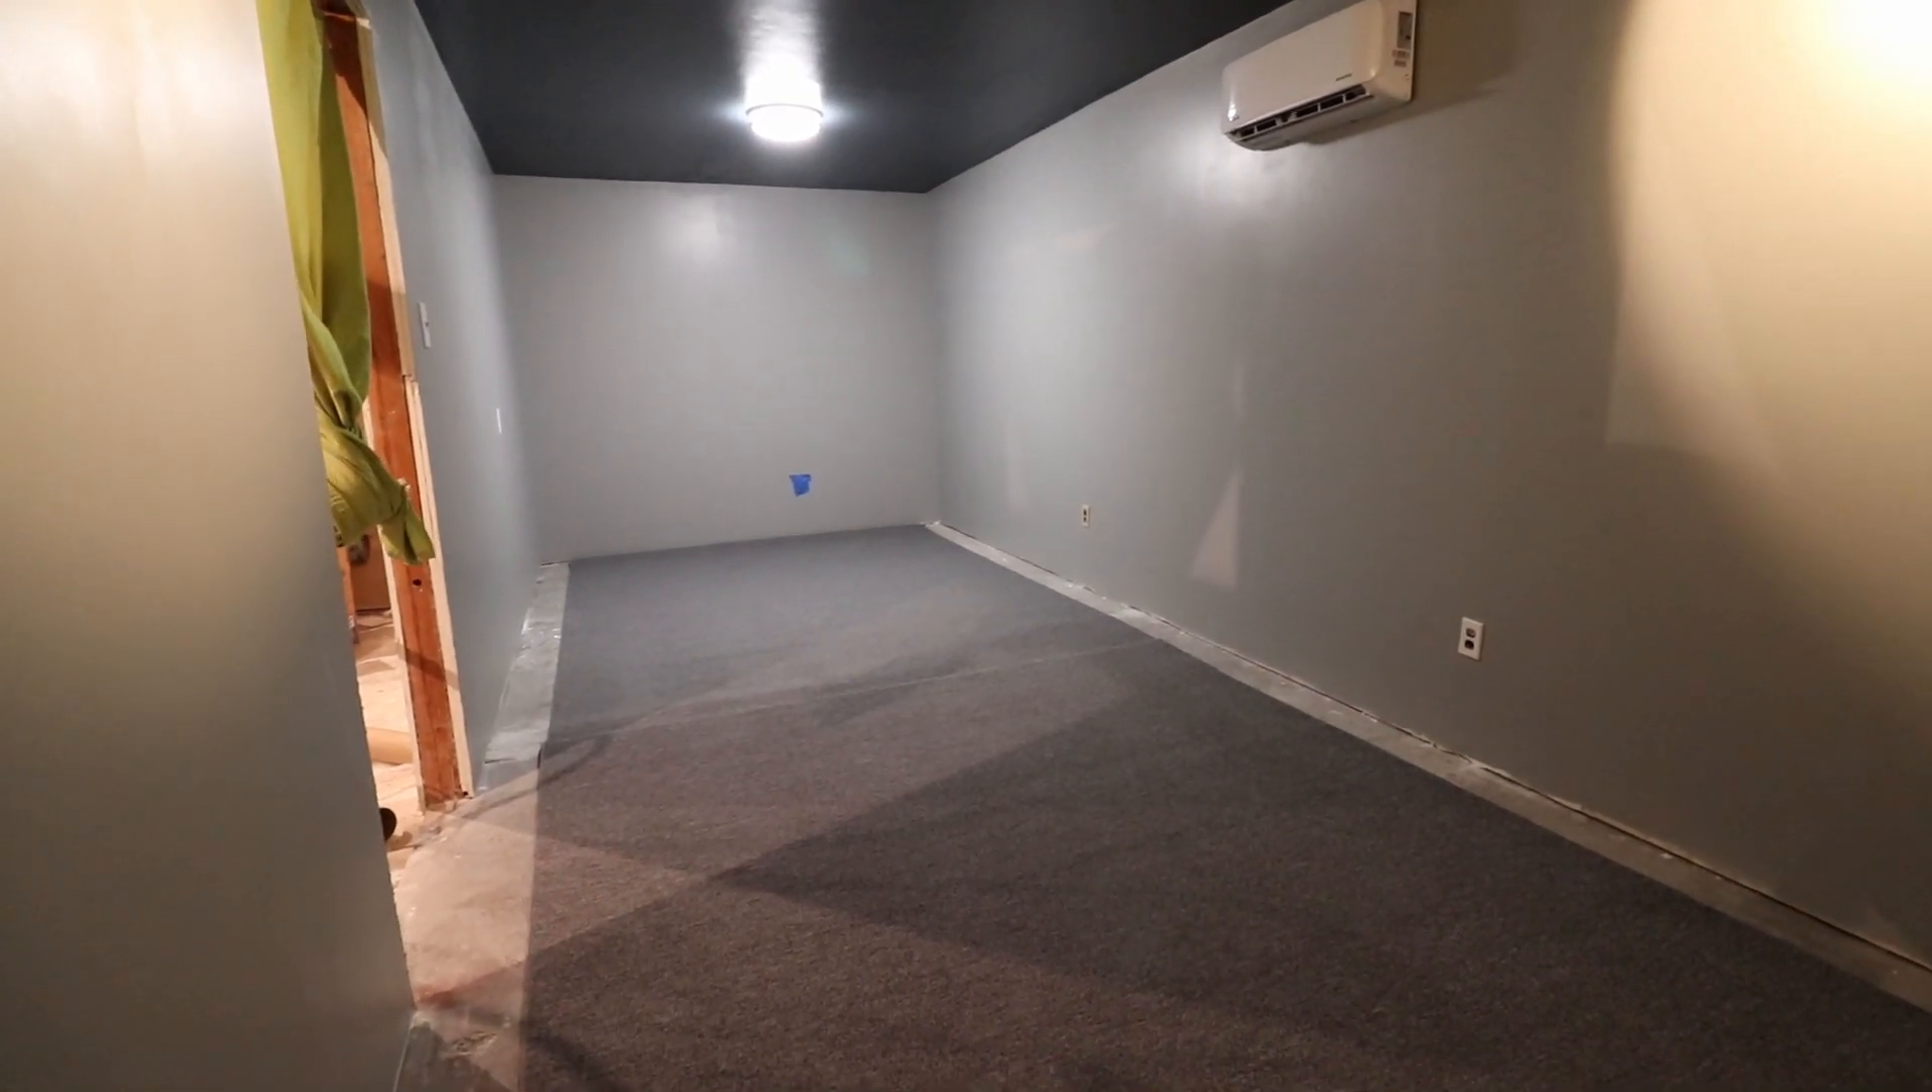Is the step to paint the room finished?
Yes.